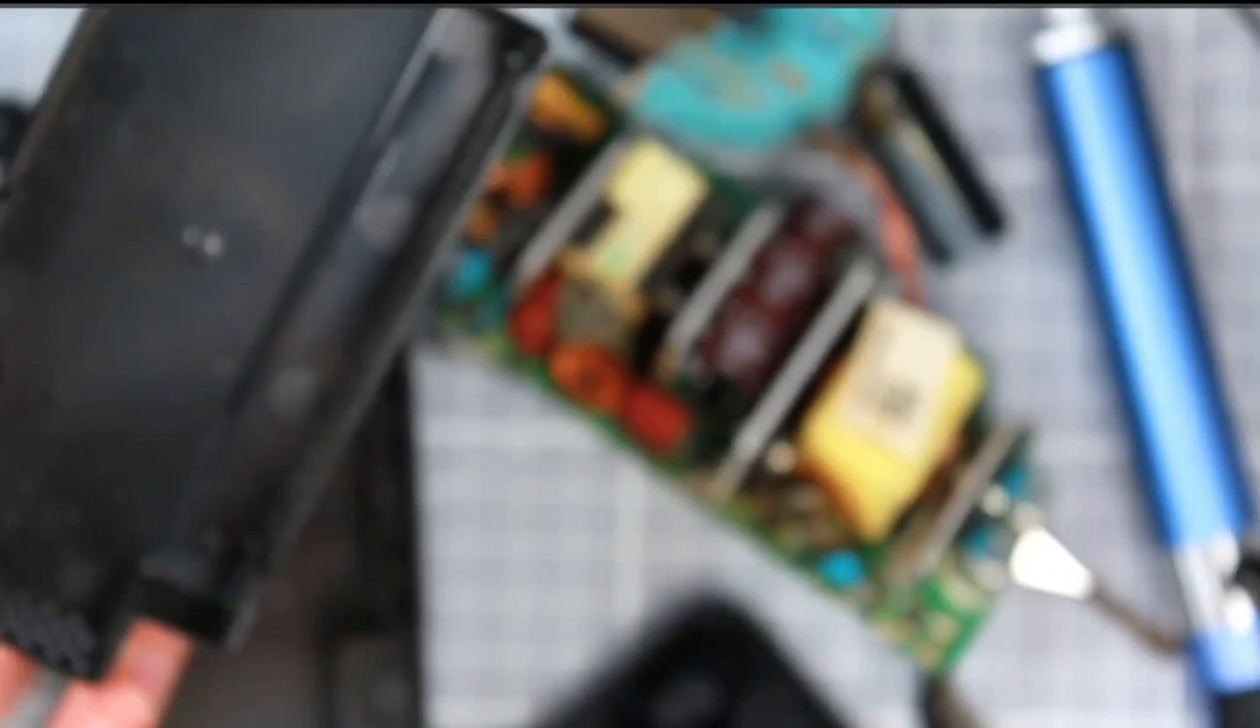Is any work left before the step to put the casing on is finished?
Yes.